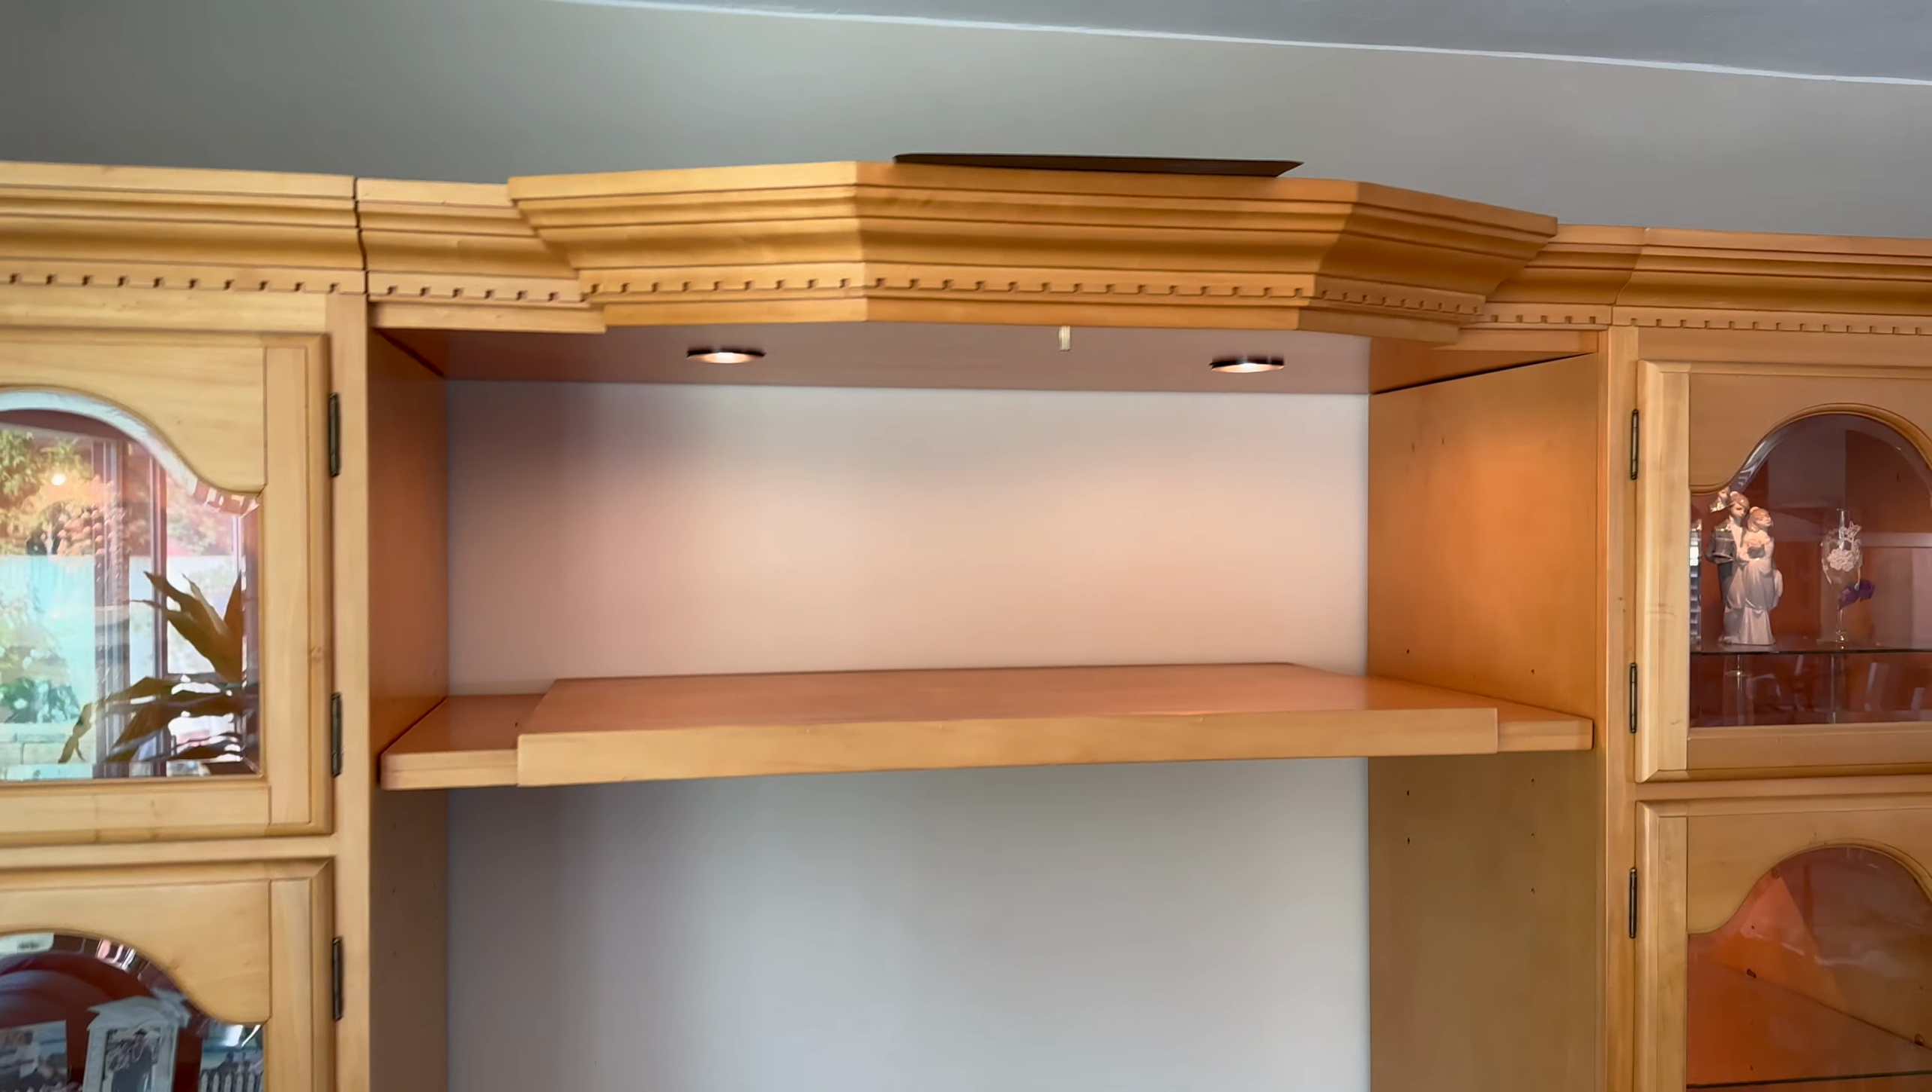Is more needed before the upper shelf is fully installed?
No.